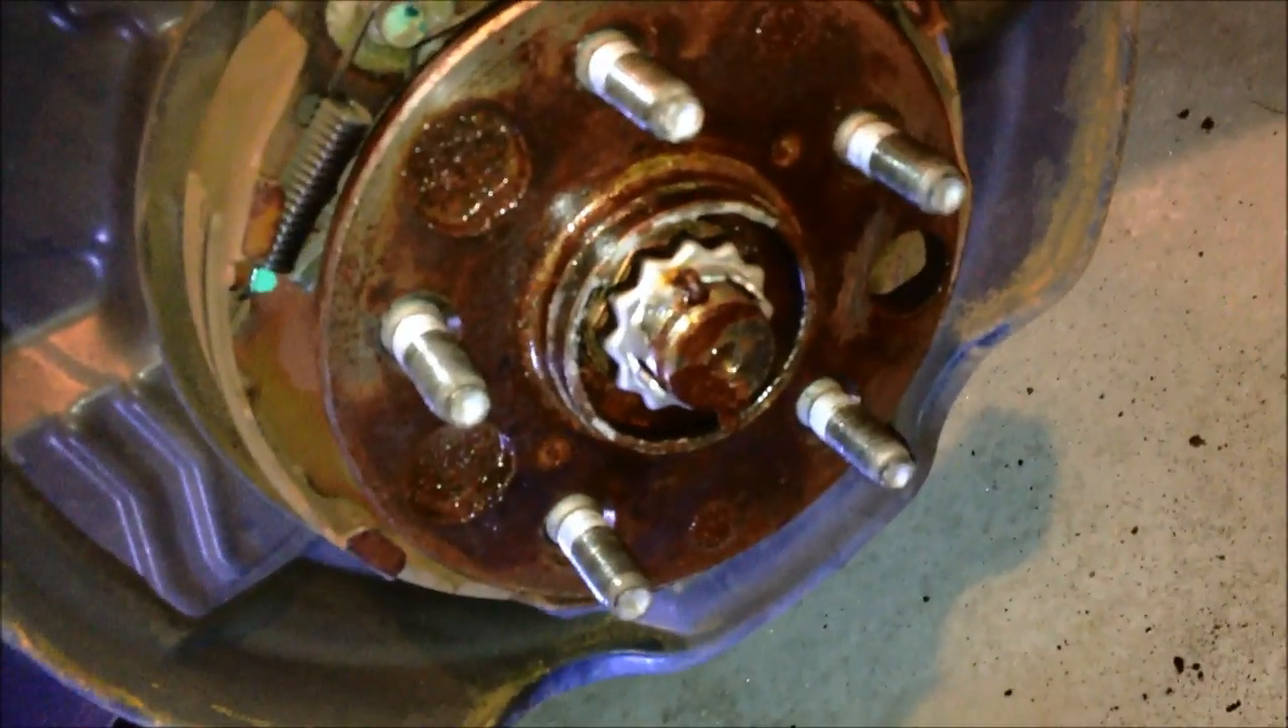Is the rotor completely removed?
Yes.